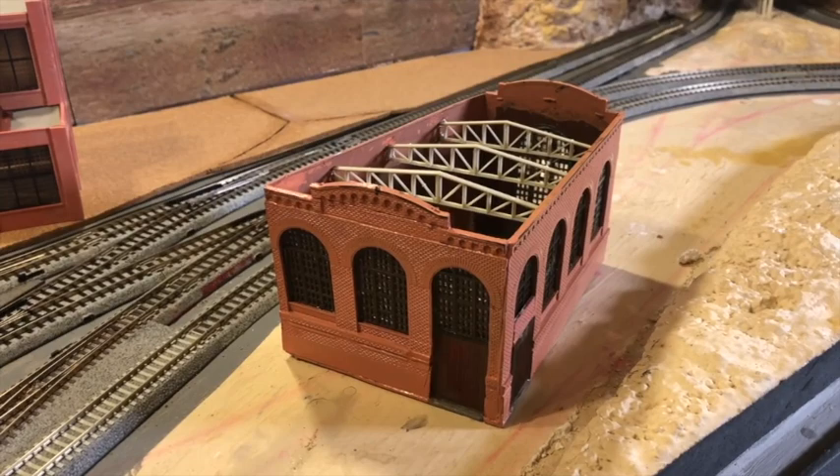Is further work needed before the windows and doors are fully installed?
No.